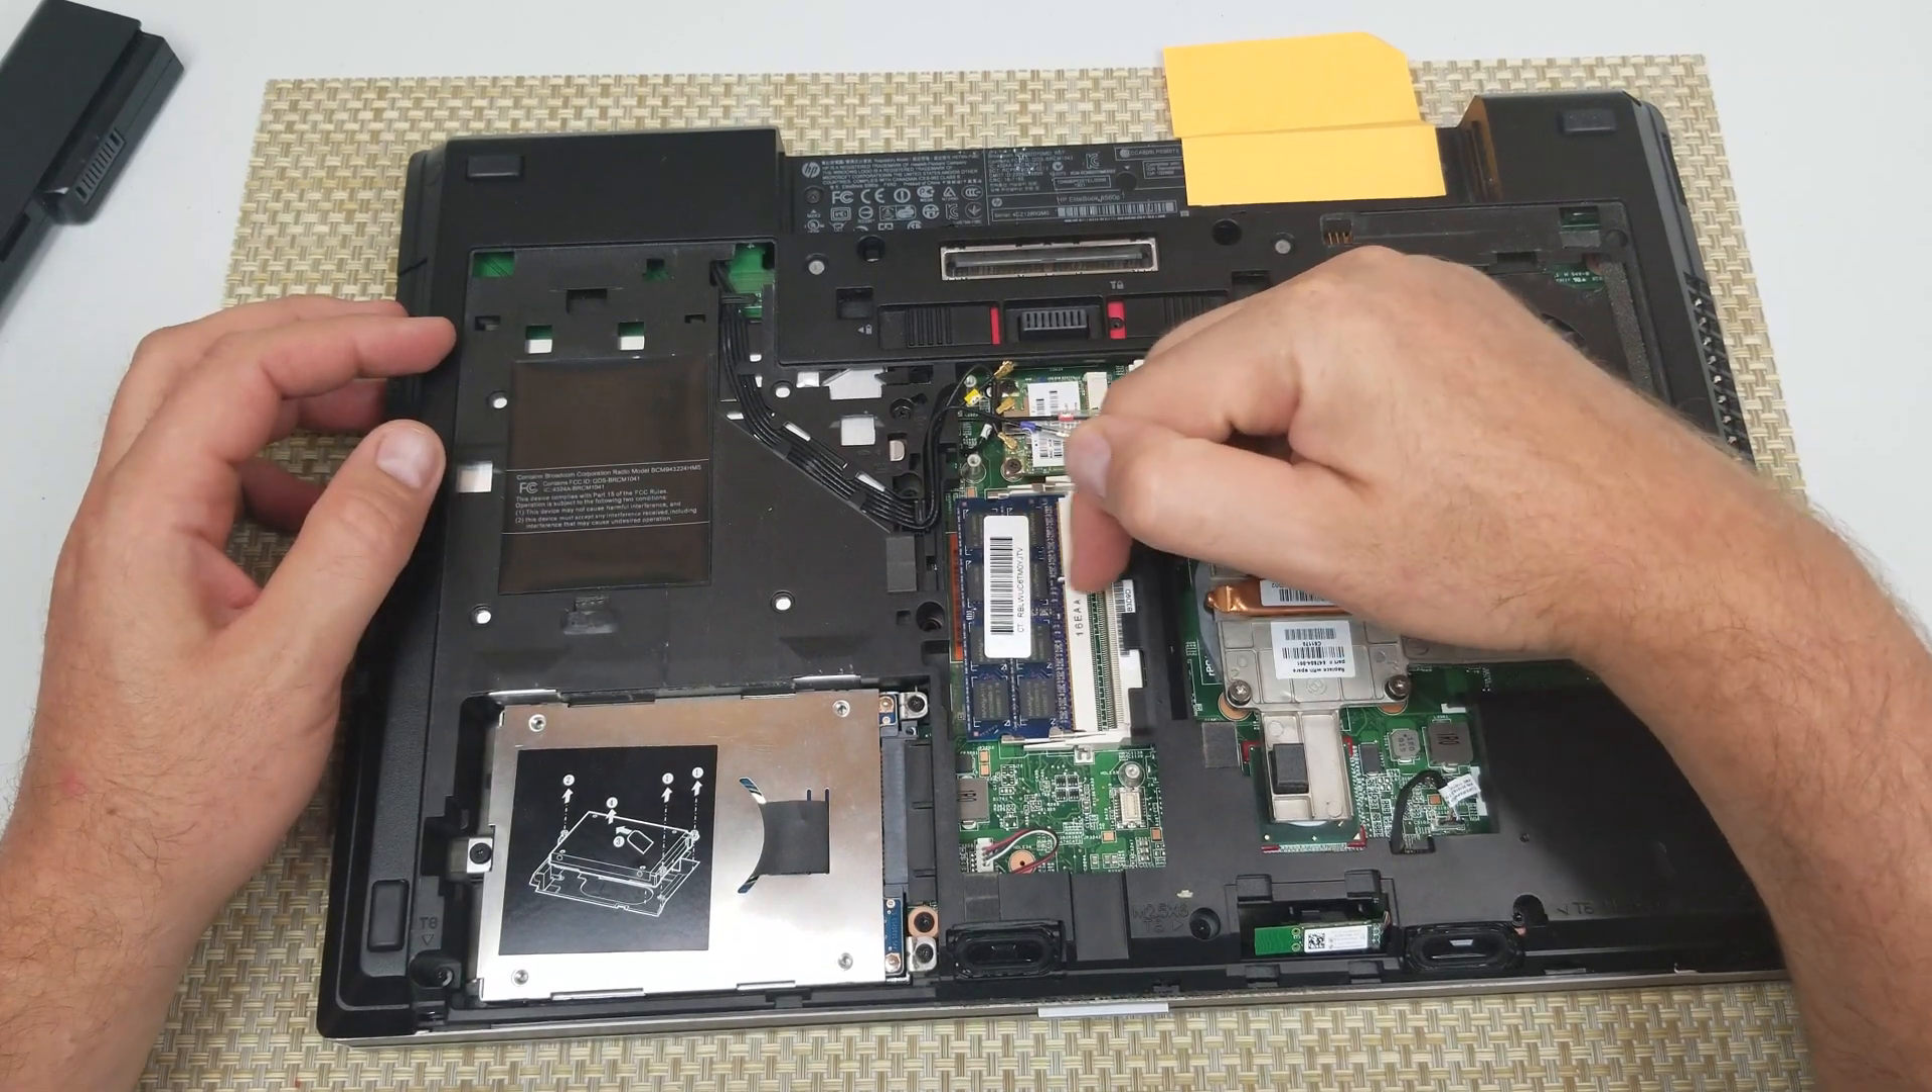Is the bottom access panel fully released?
Yes.